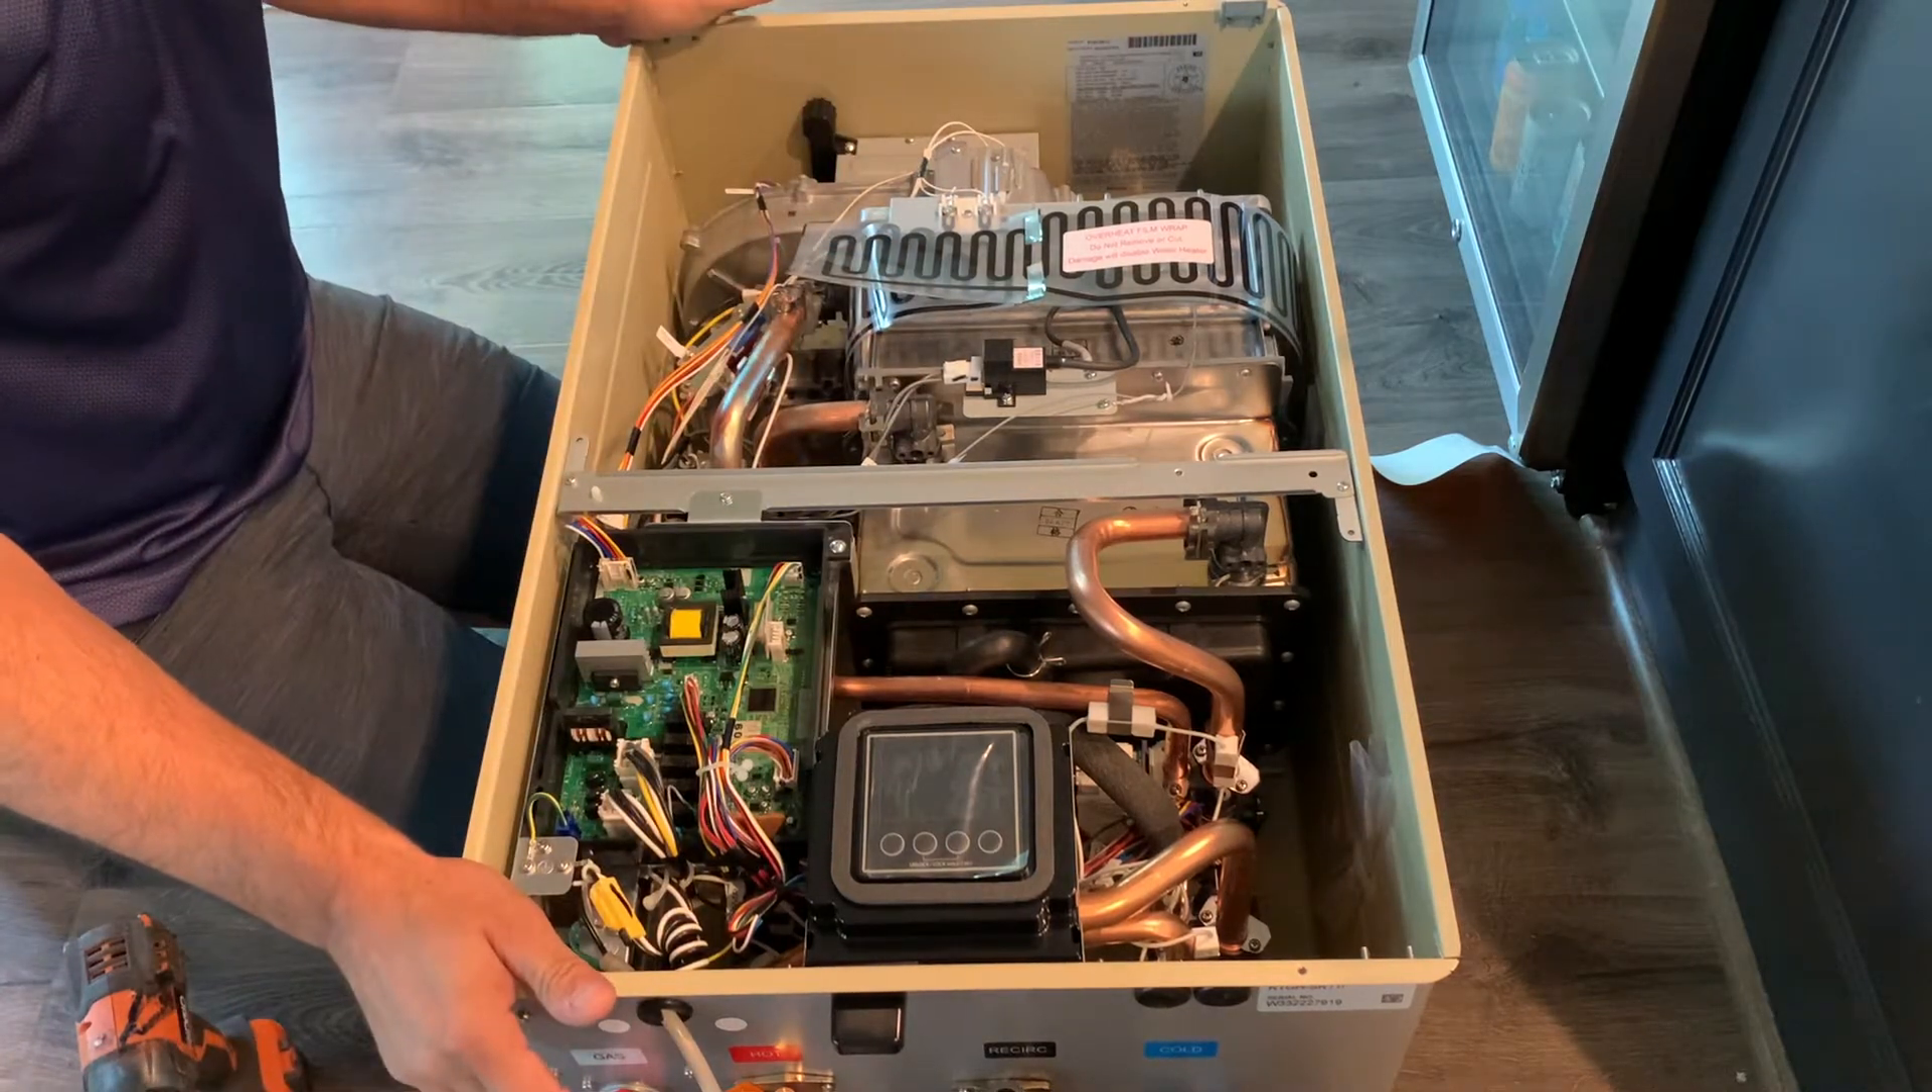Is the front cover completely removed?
Yes.